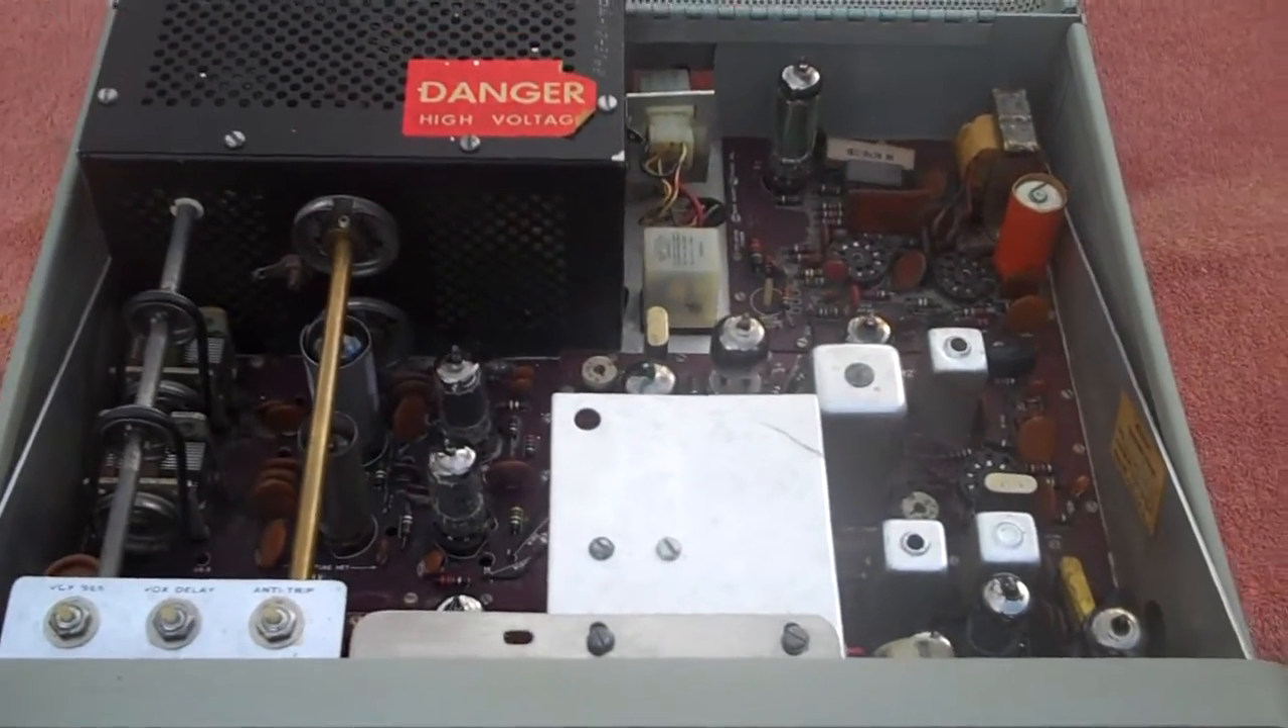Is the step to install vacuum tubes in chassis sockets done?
No.